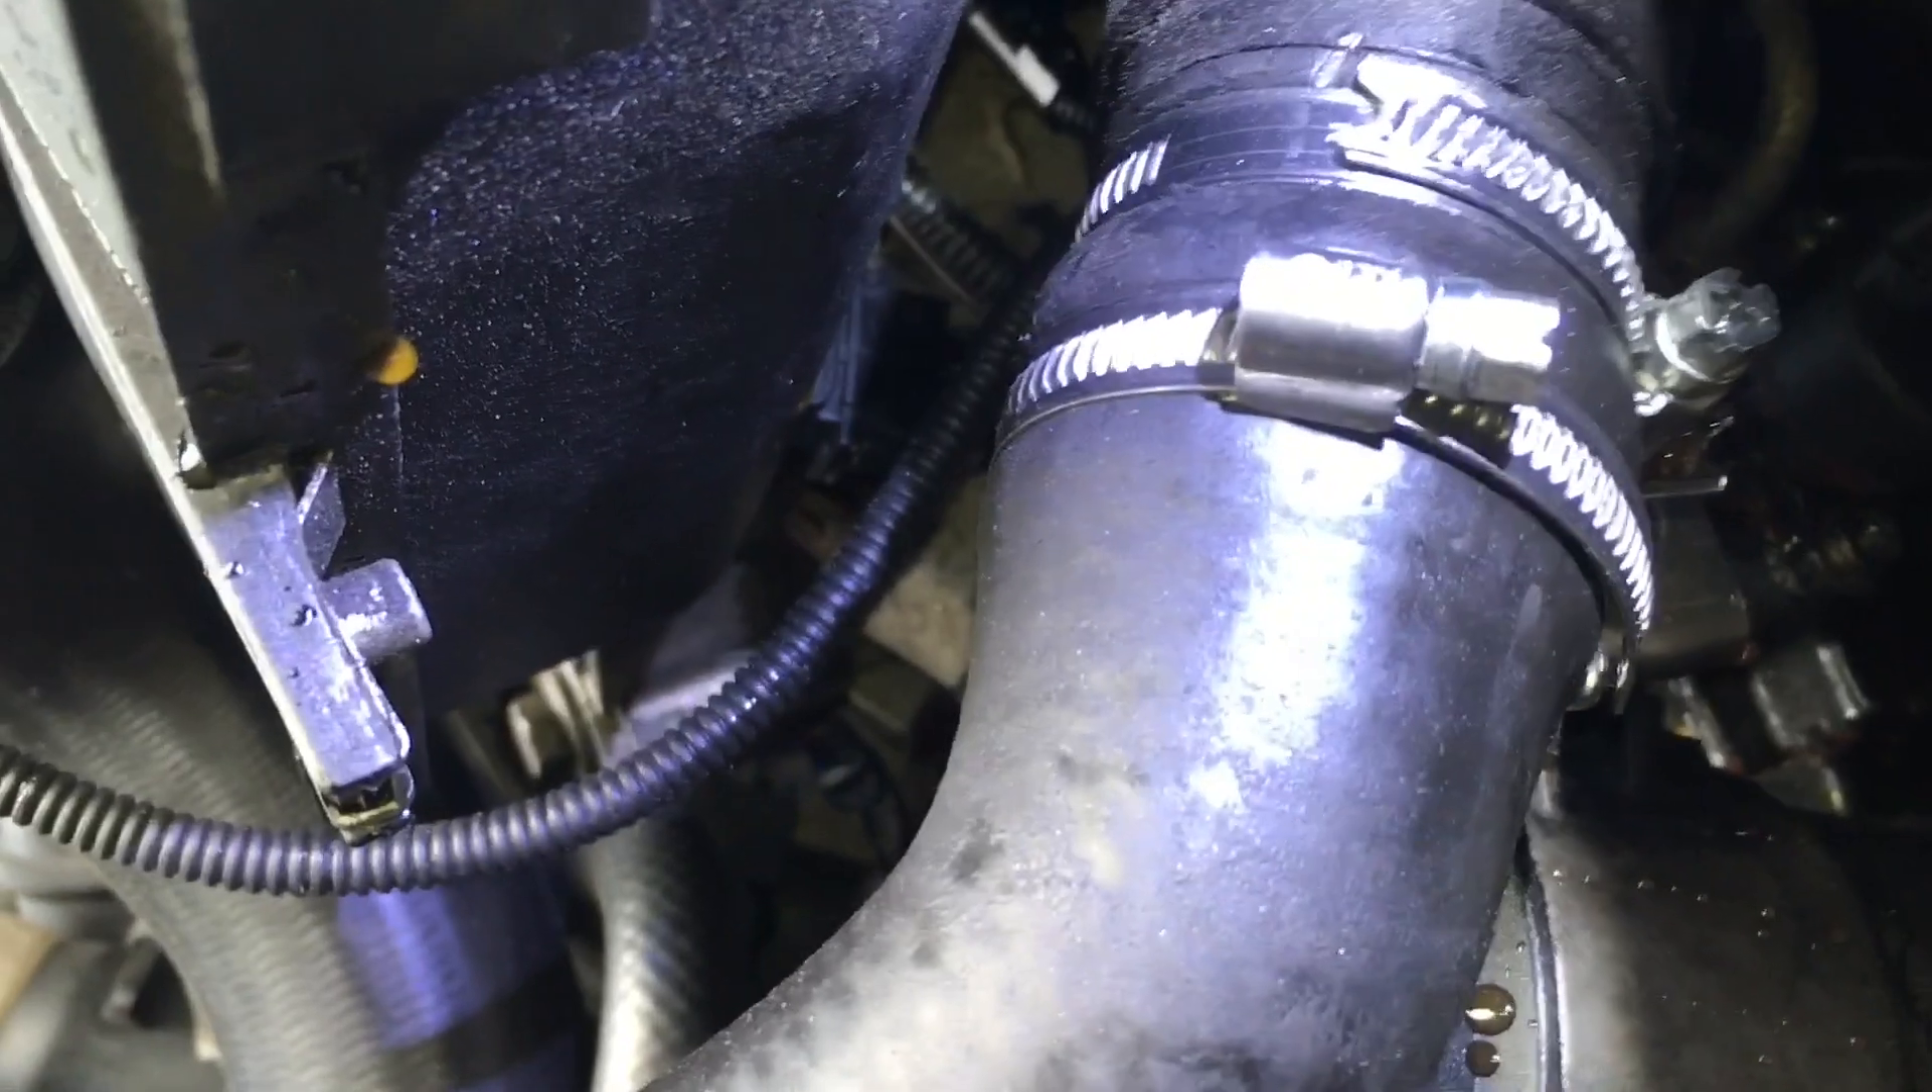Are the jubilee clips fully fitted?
Yes.